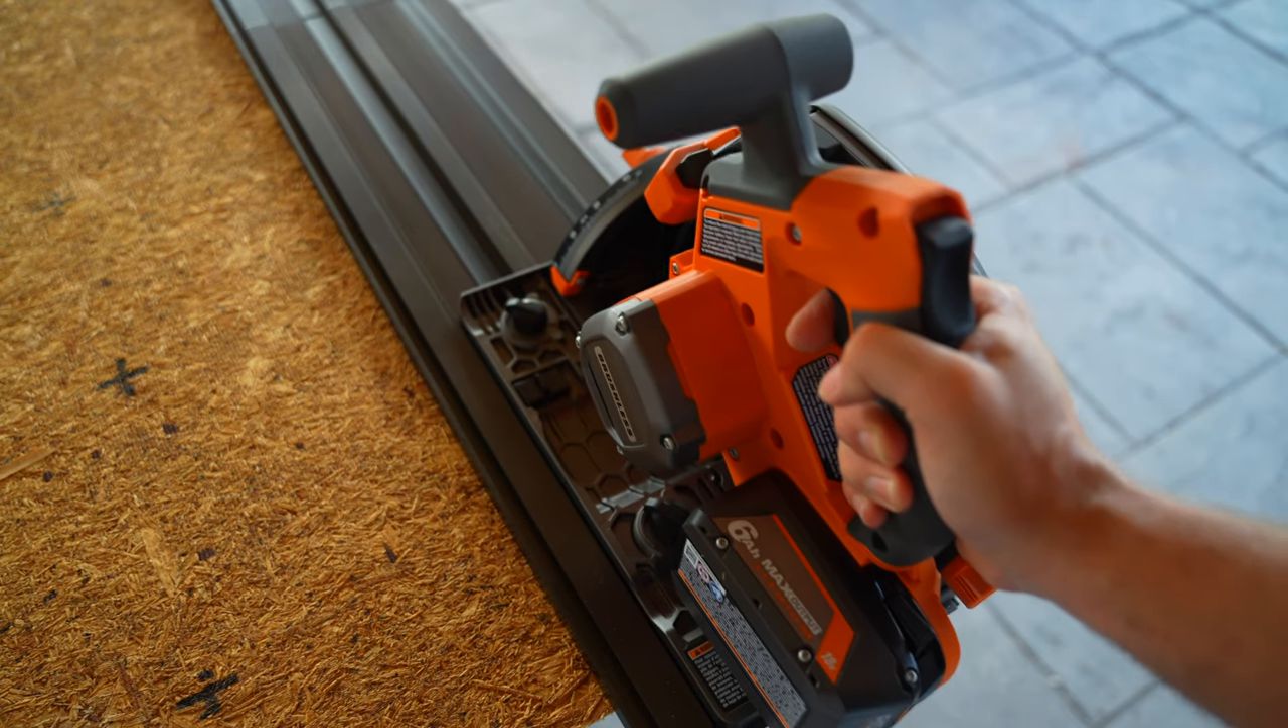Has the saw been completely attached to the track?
Yes.